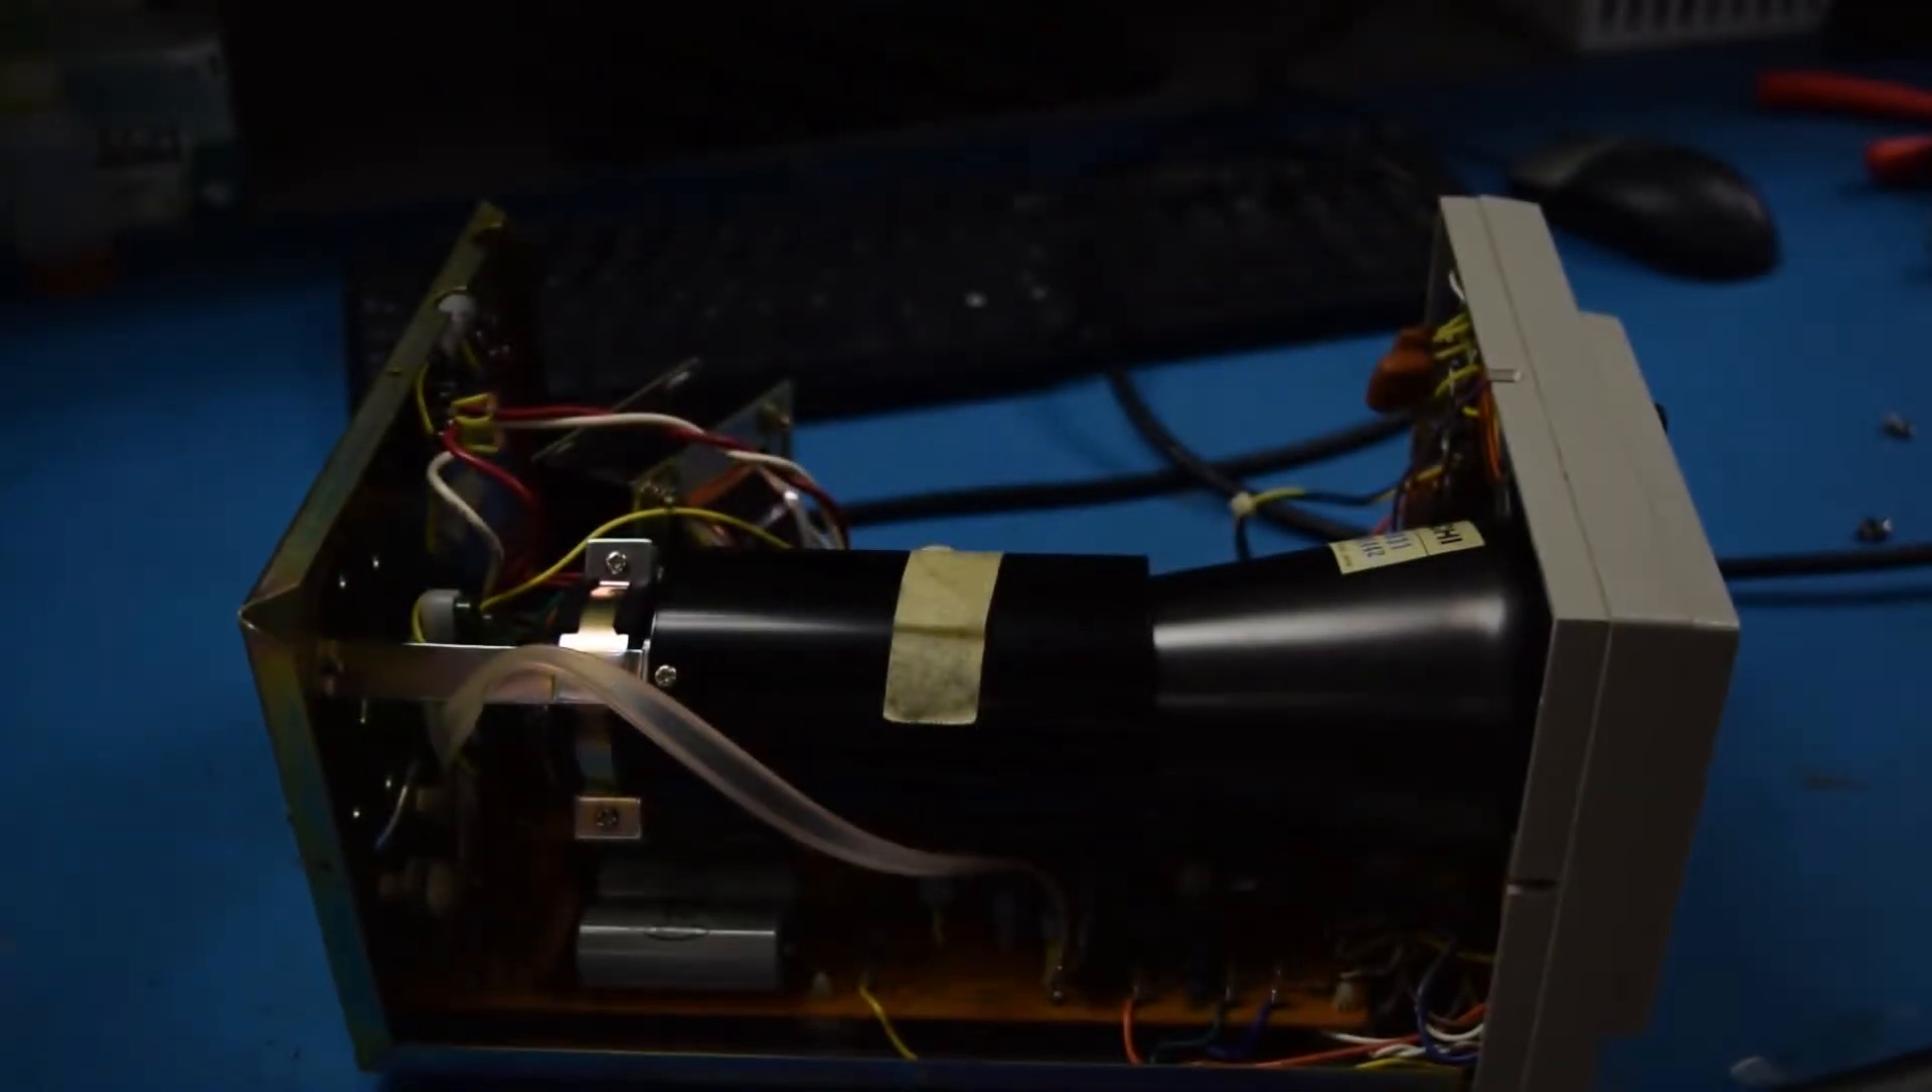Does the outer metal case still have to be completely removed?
No.